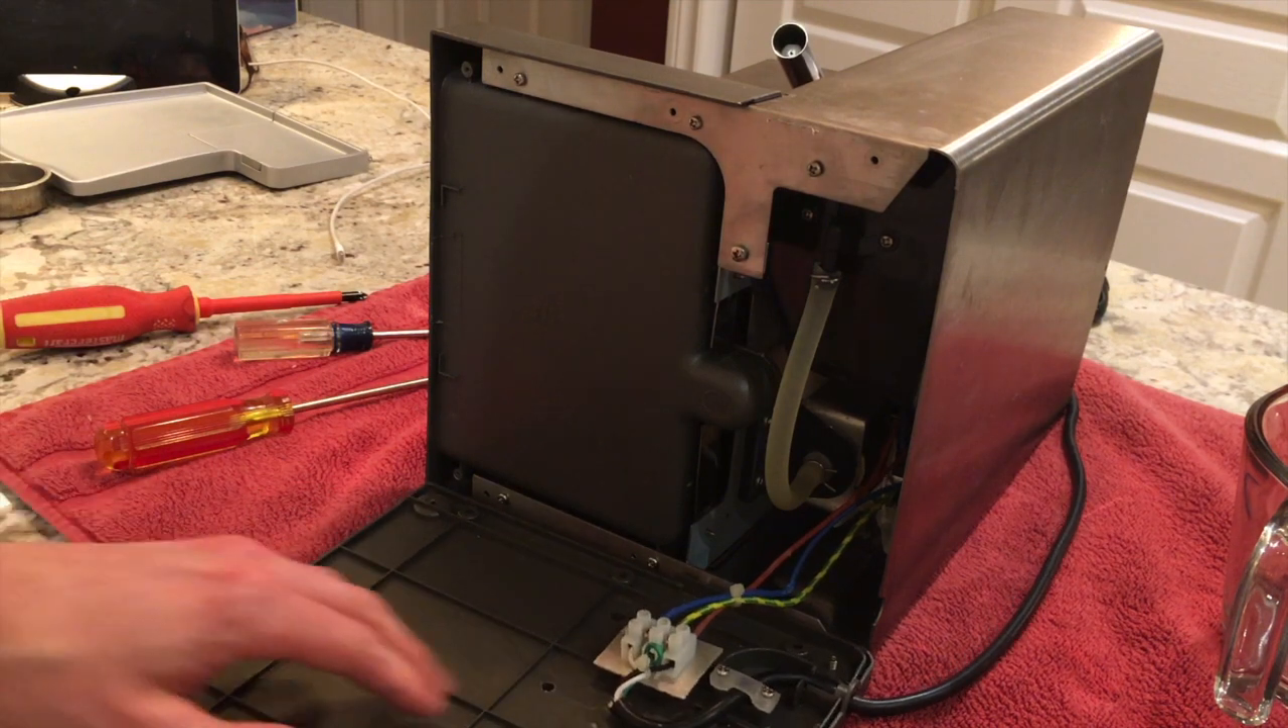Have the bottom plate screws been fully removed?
Yes.